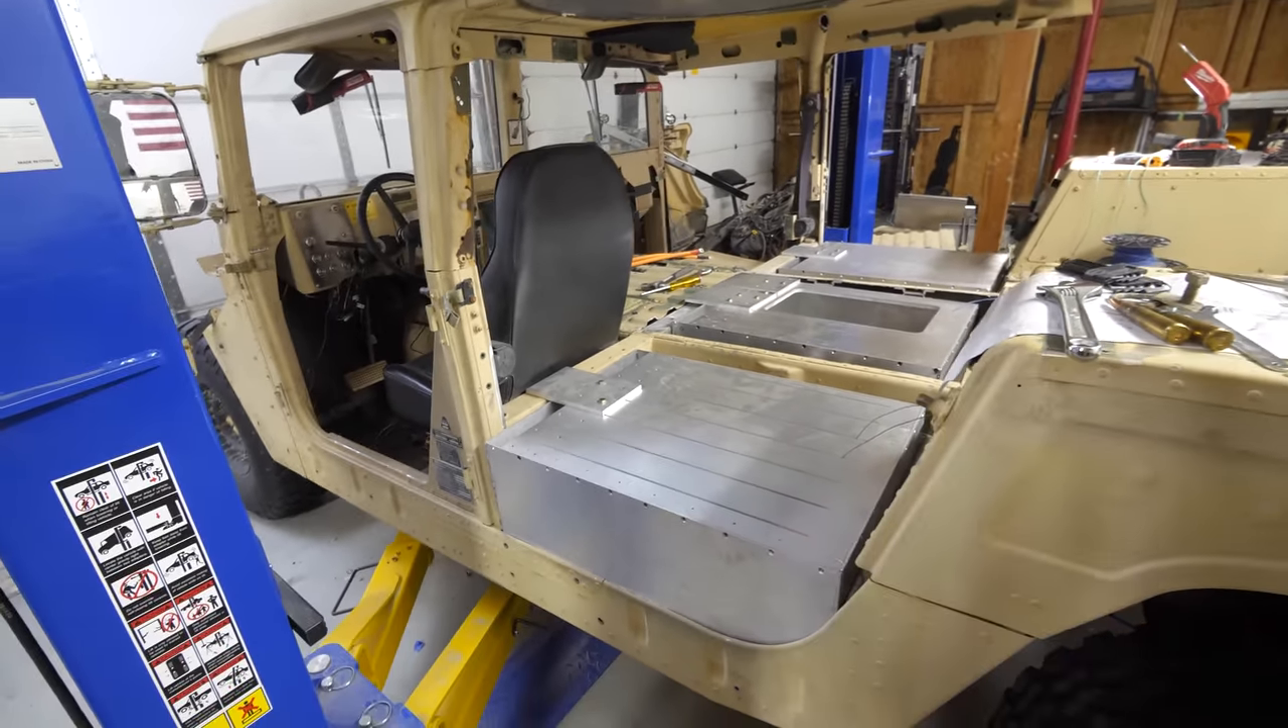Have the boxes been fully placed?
Yes.